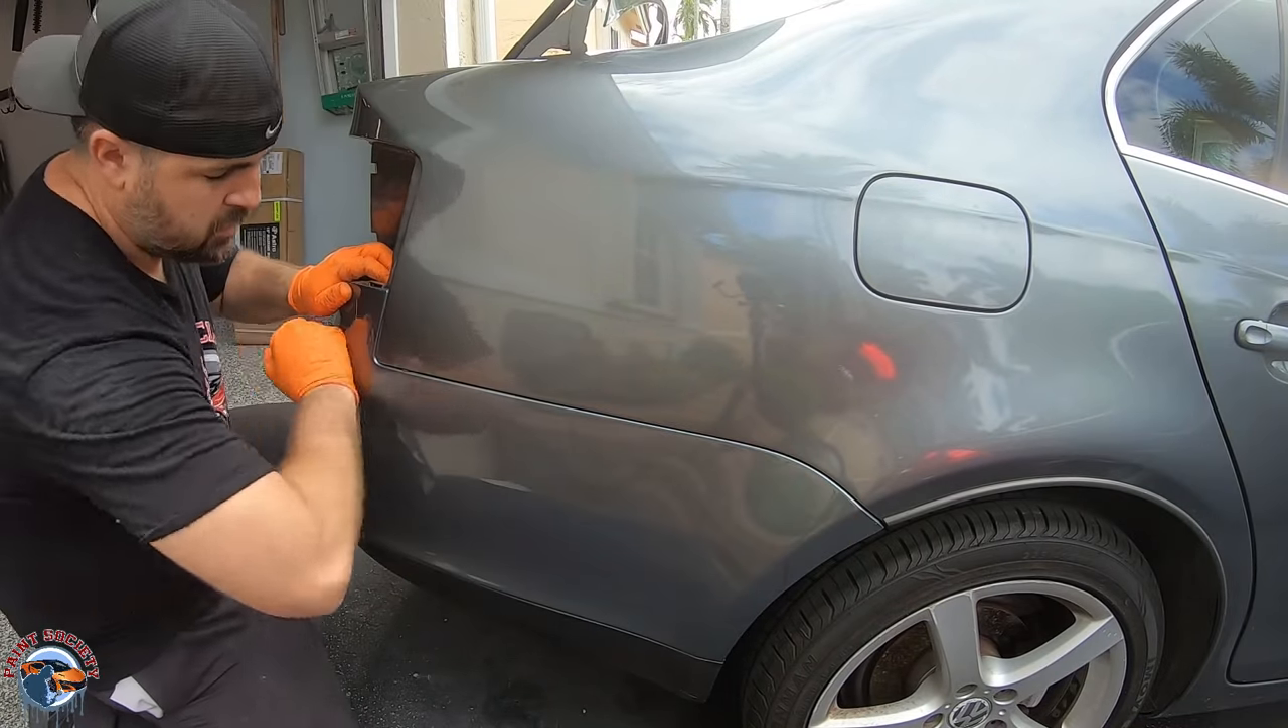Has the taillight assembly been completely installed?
No.